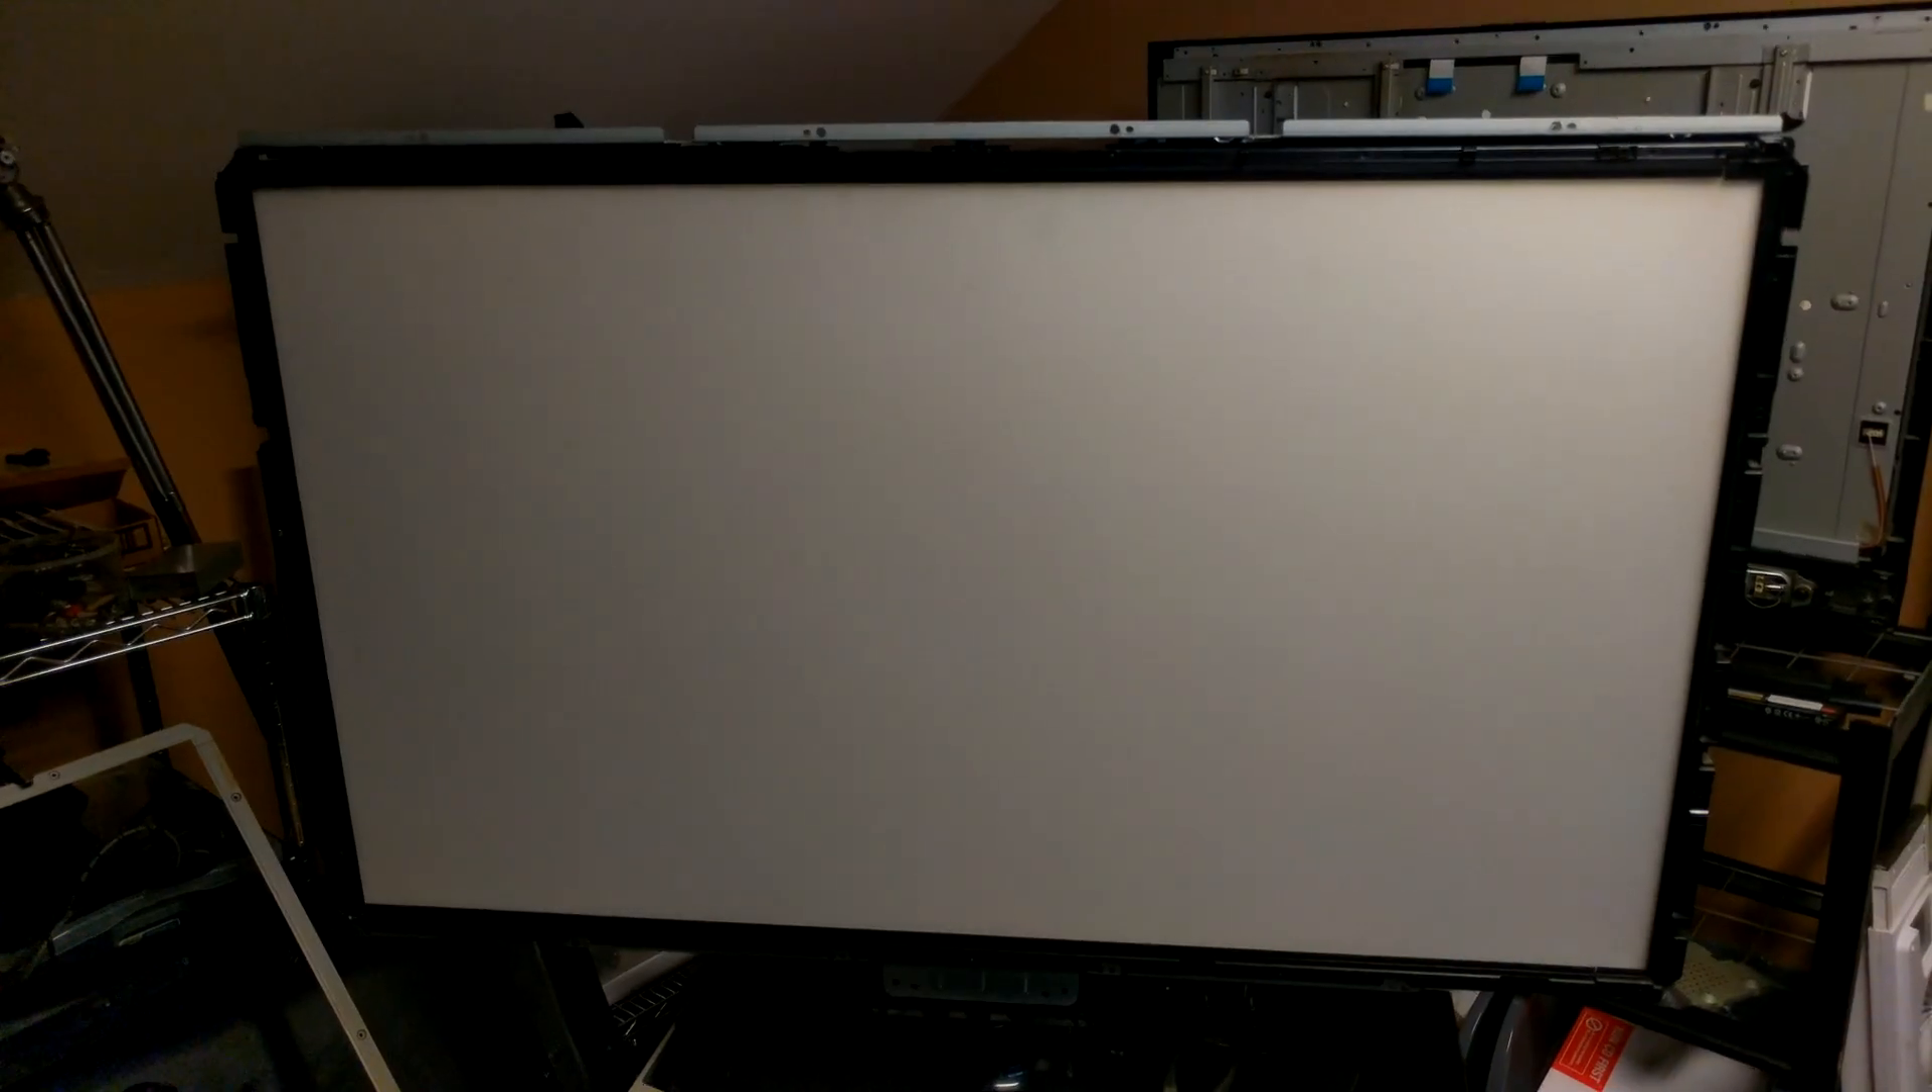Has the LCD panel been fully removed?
Yes.